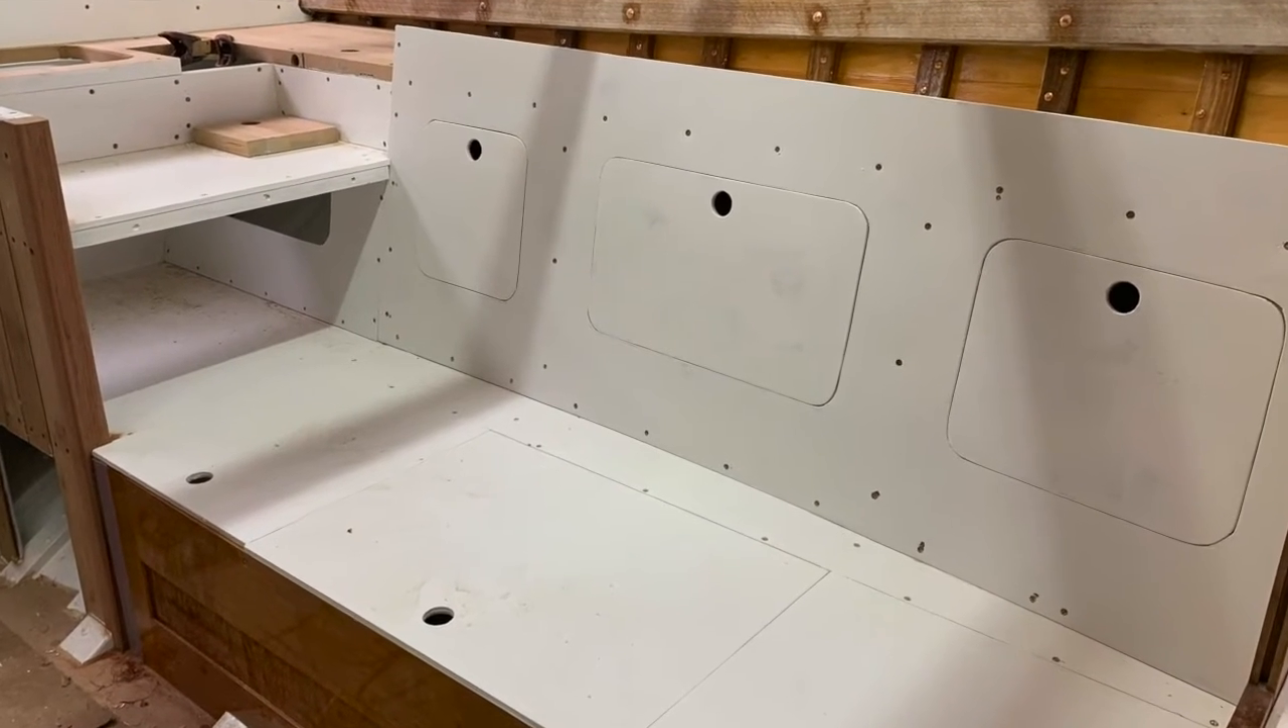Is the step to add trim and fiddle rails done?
No.